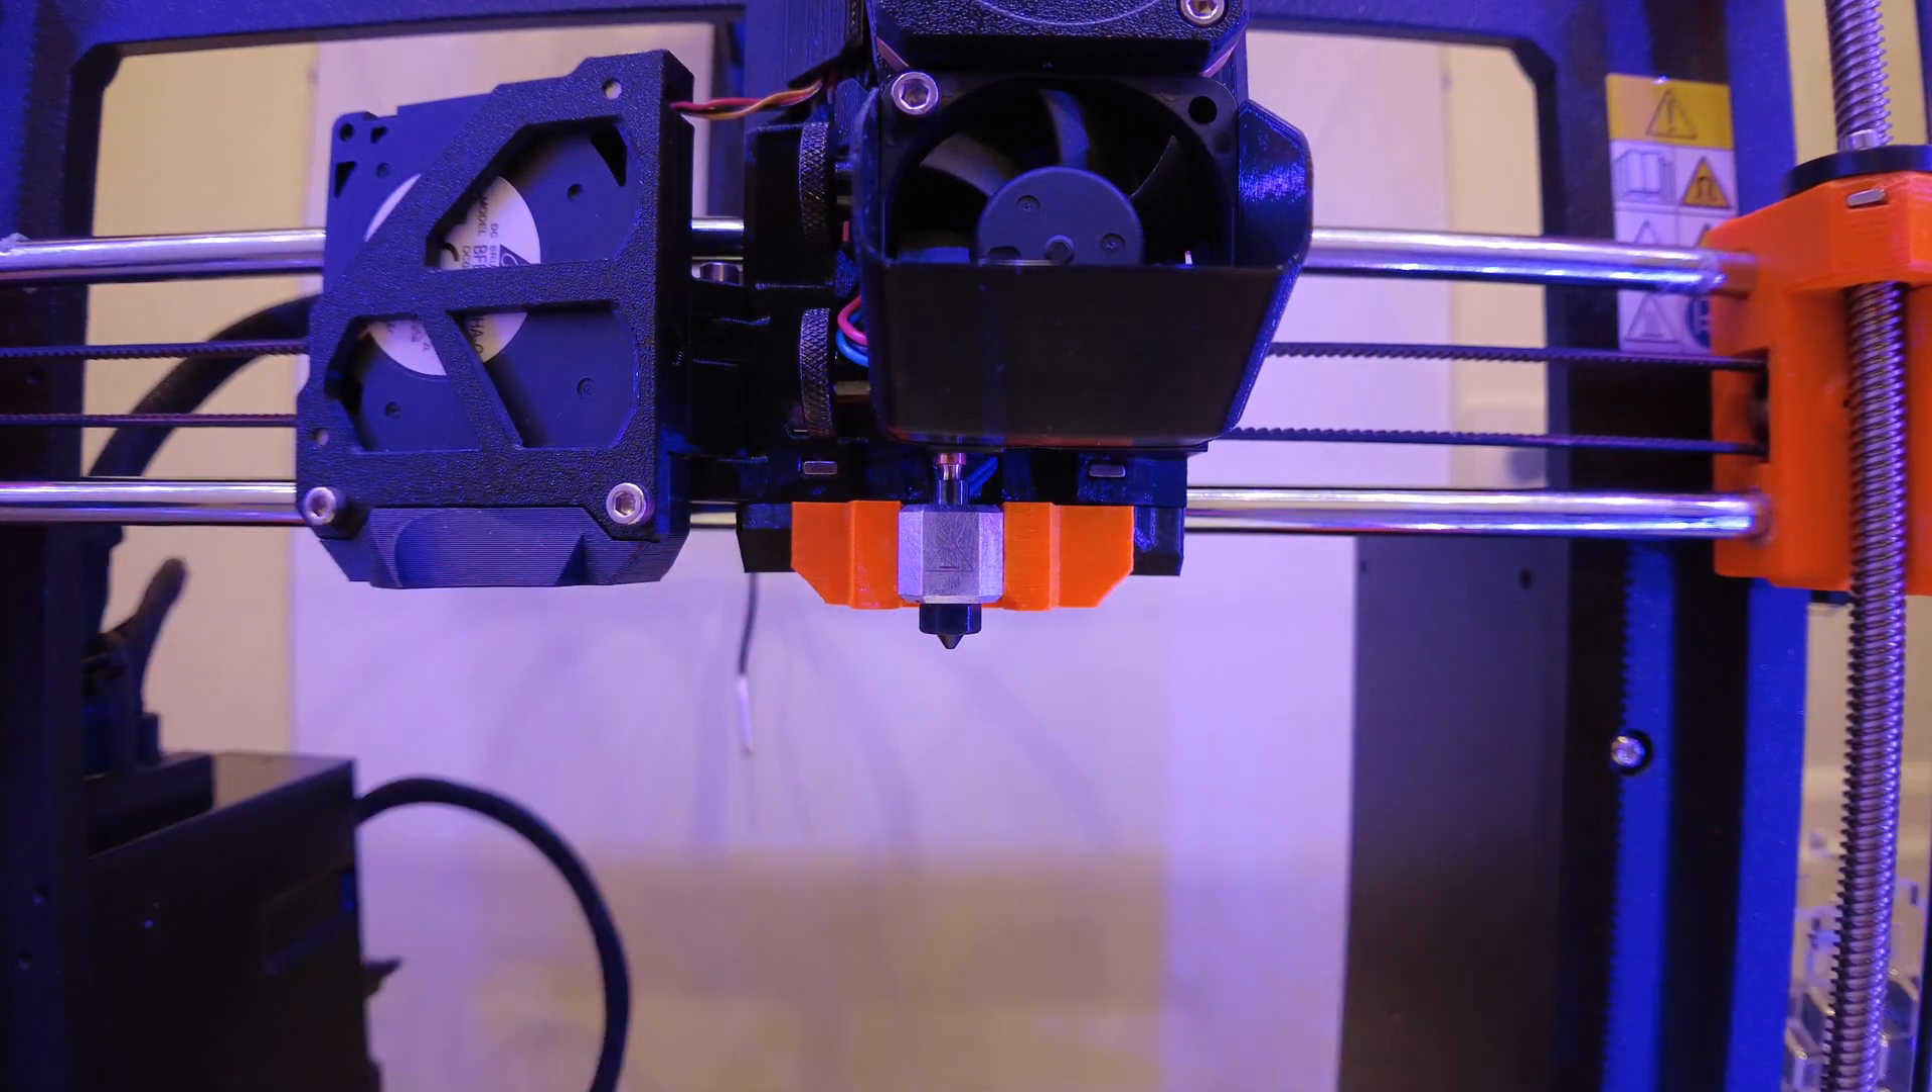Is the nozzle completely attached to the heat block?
Yes.